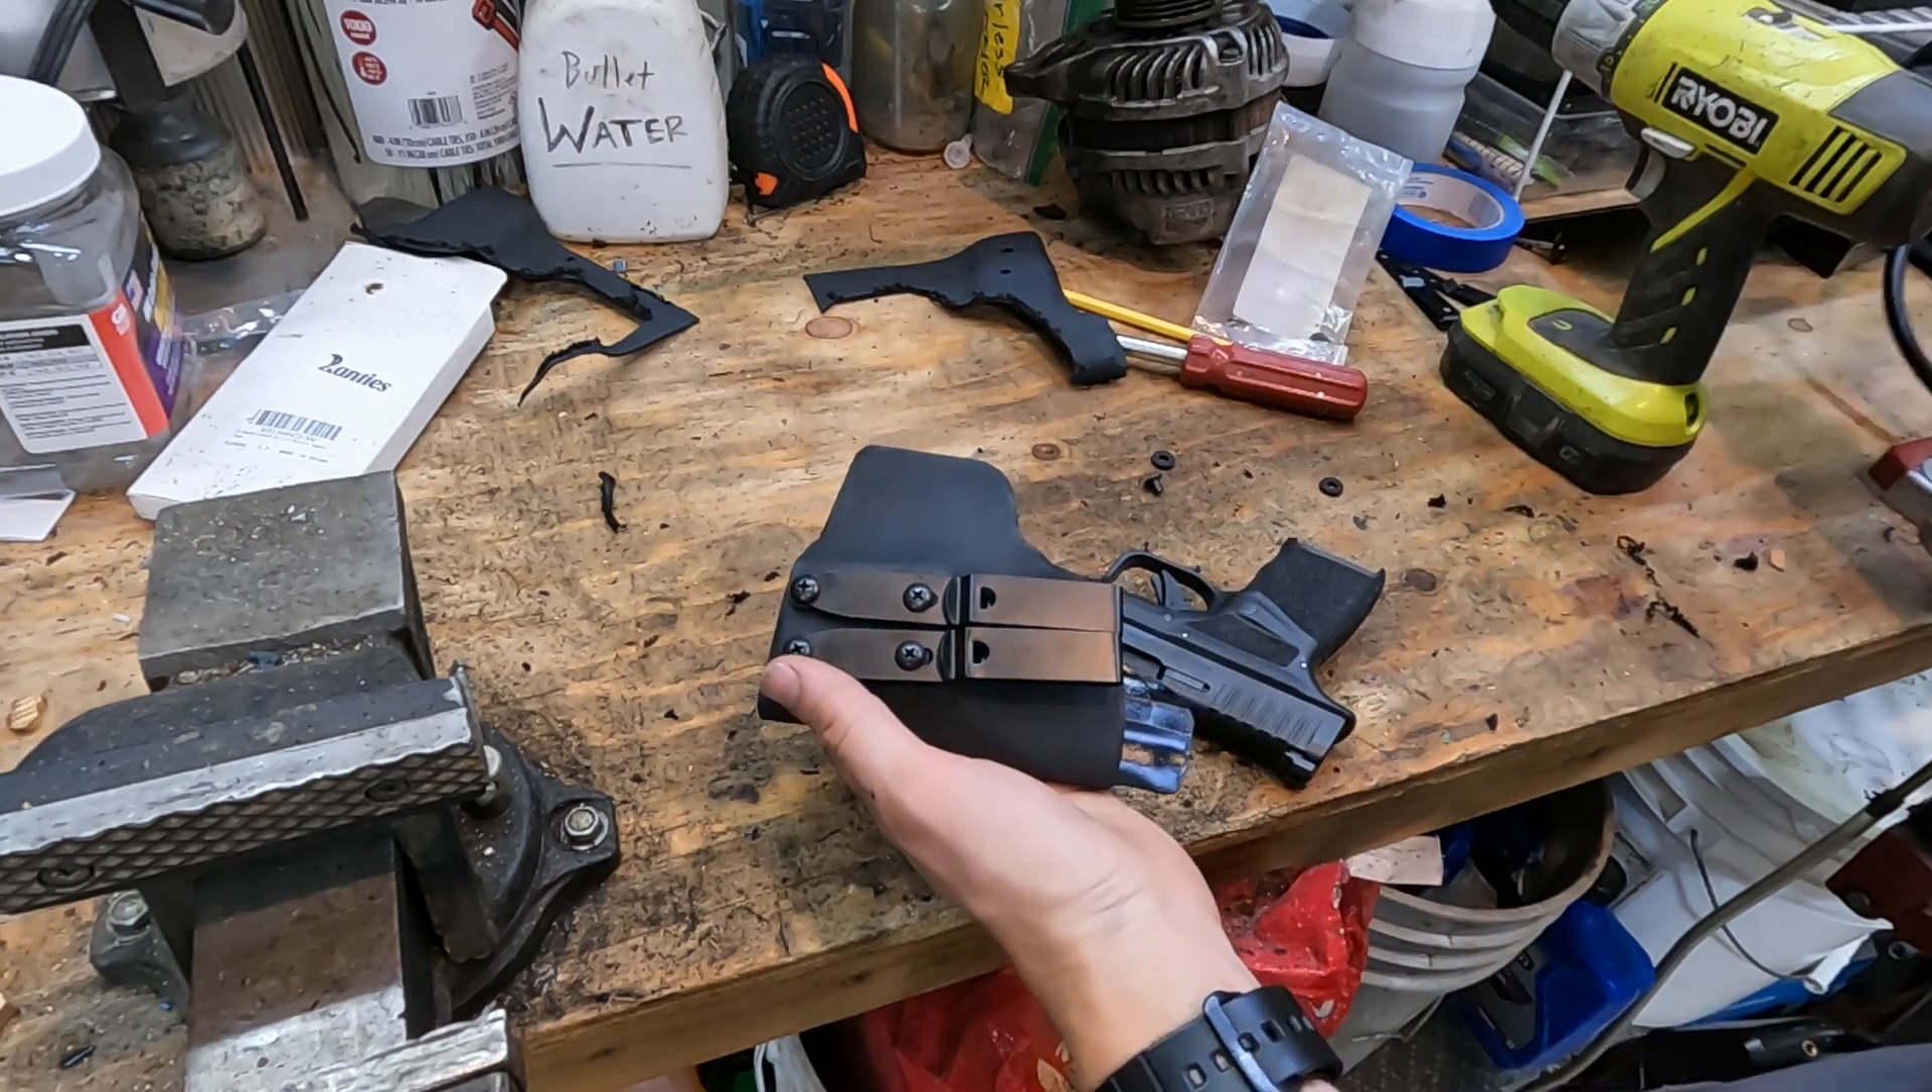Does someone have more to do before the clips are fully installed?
No.